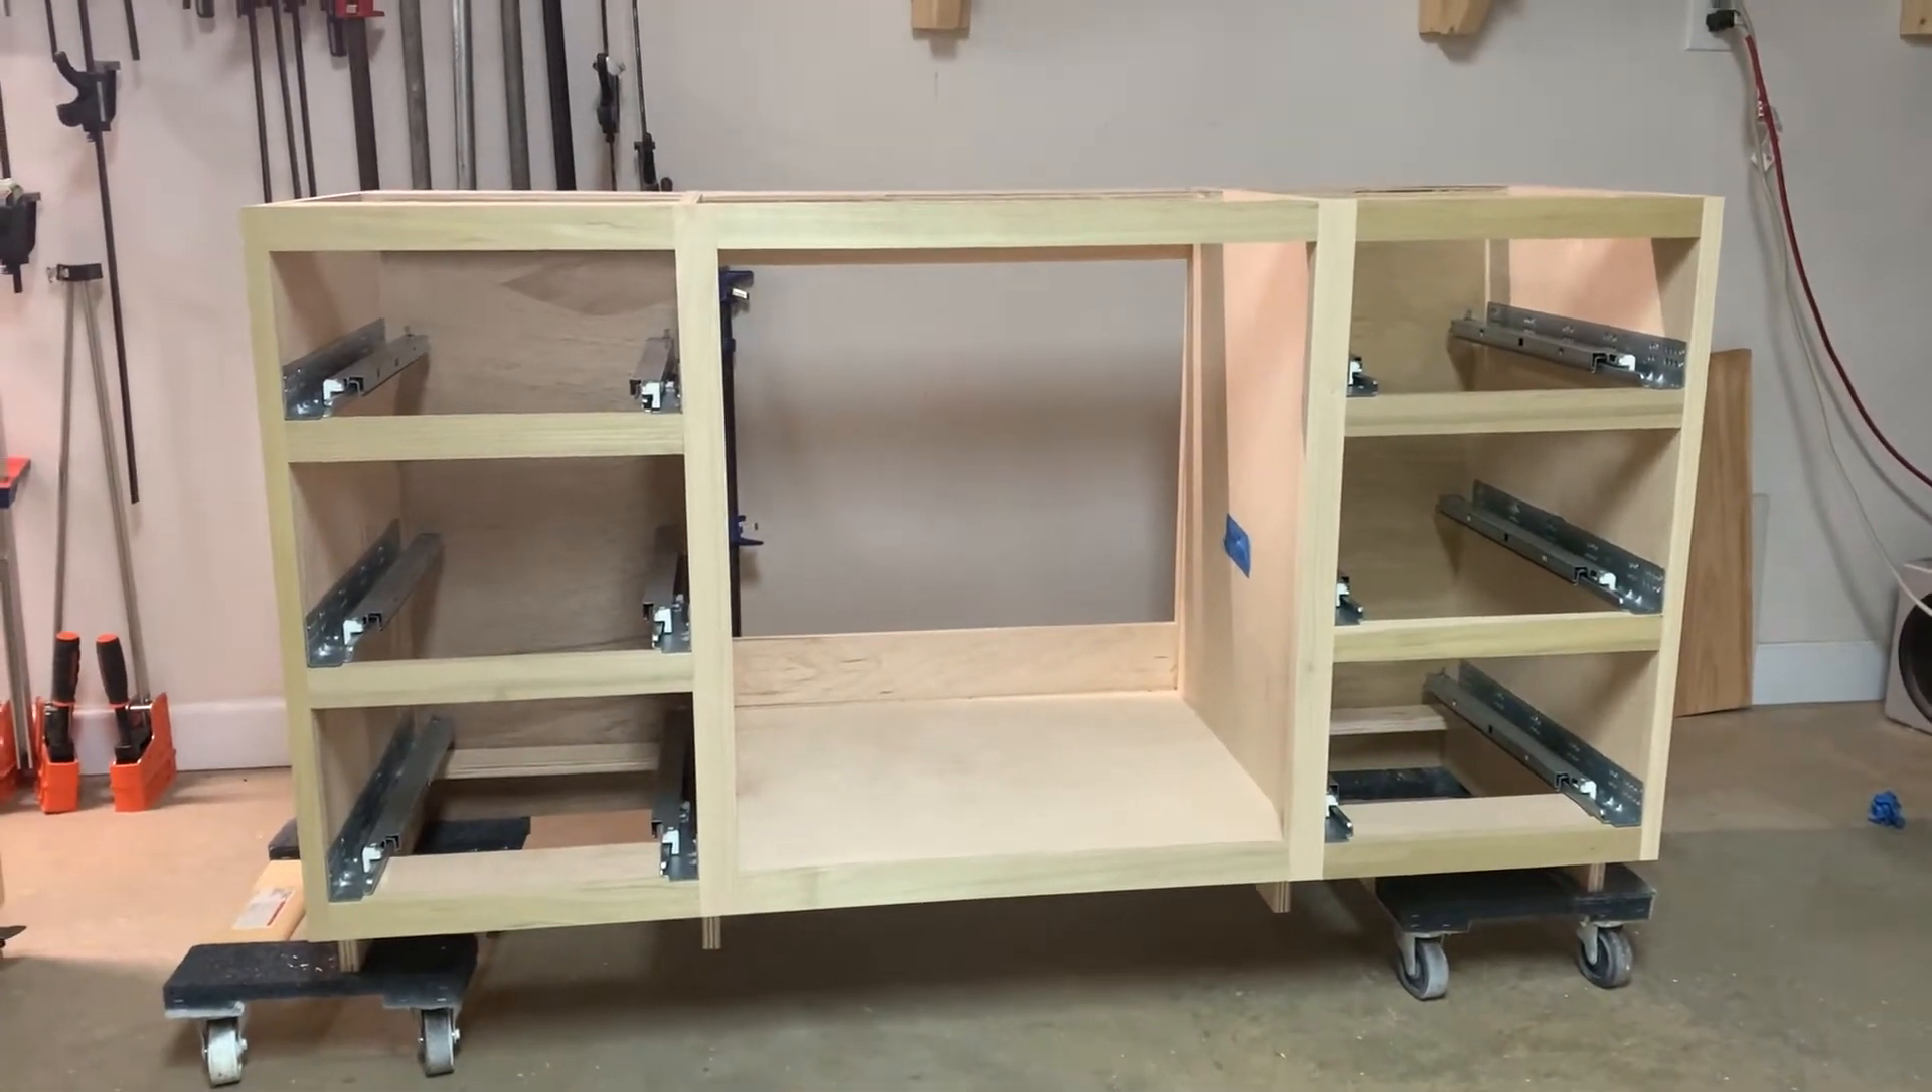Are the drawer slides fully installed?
Yes.